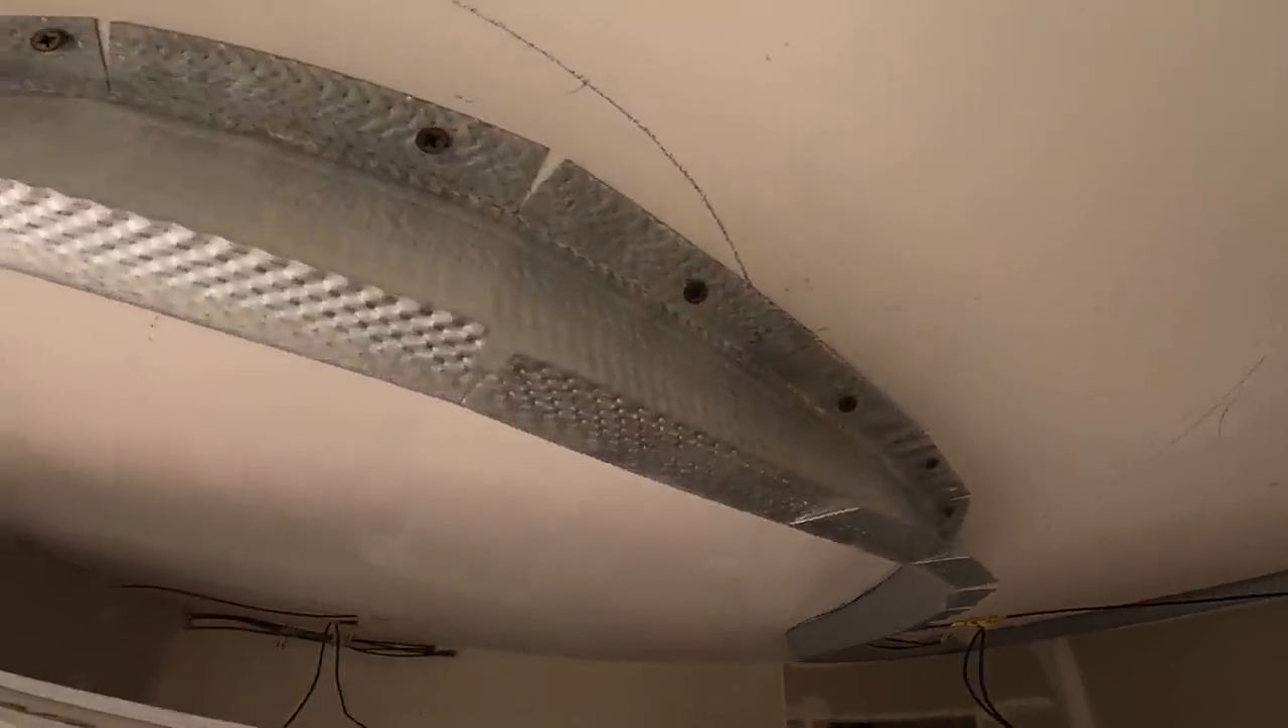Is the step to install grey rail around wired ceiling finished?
Yes.